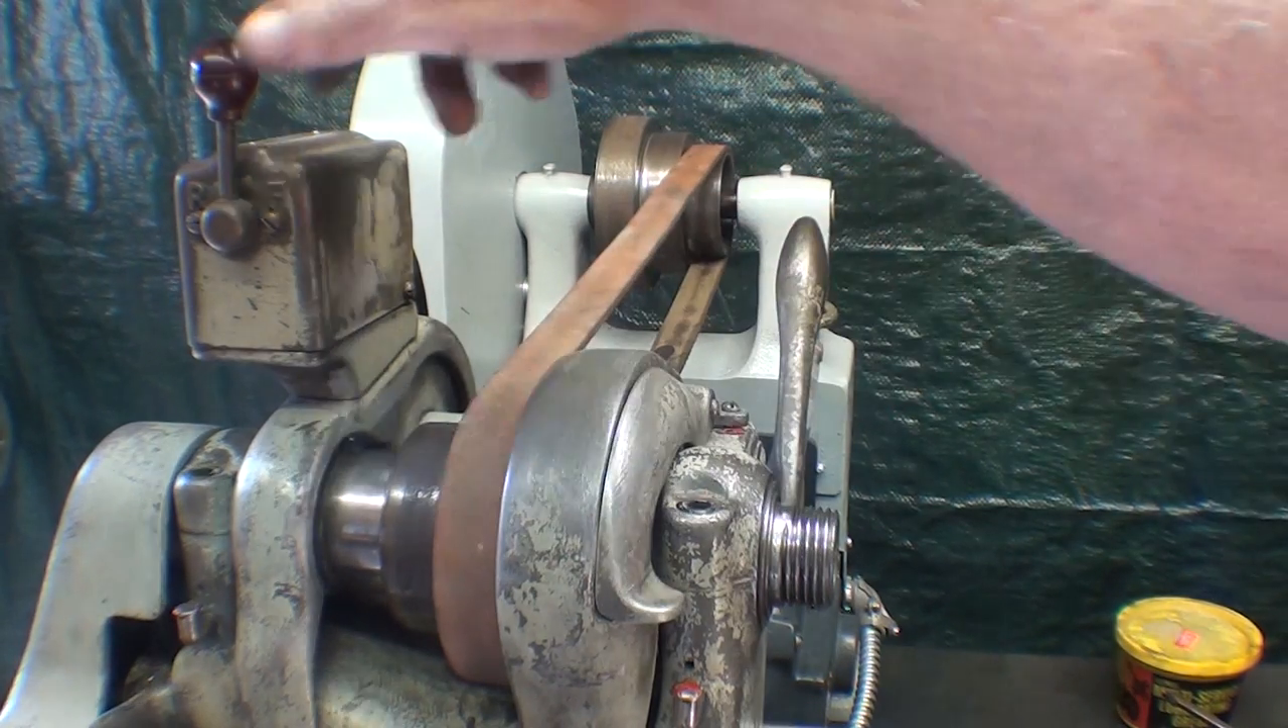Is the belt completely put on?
Yes.